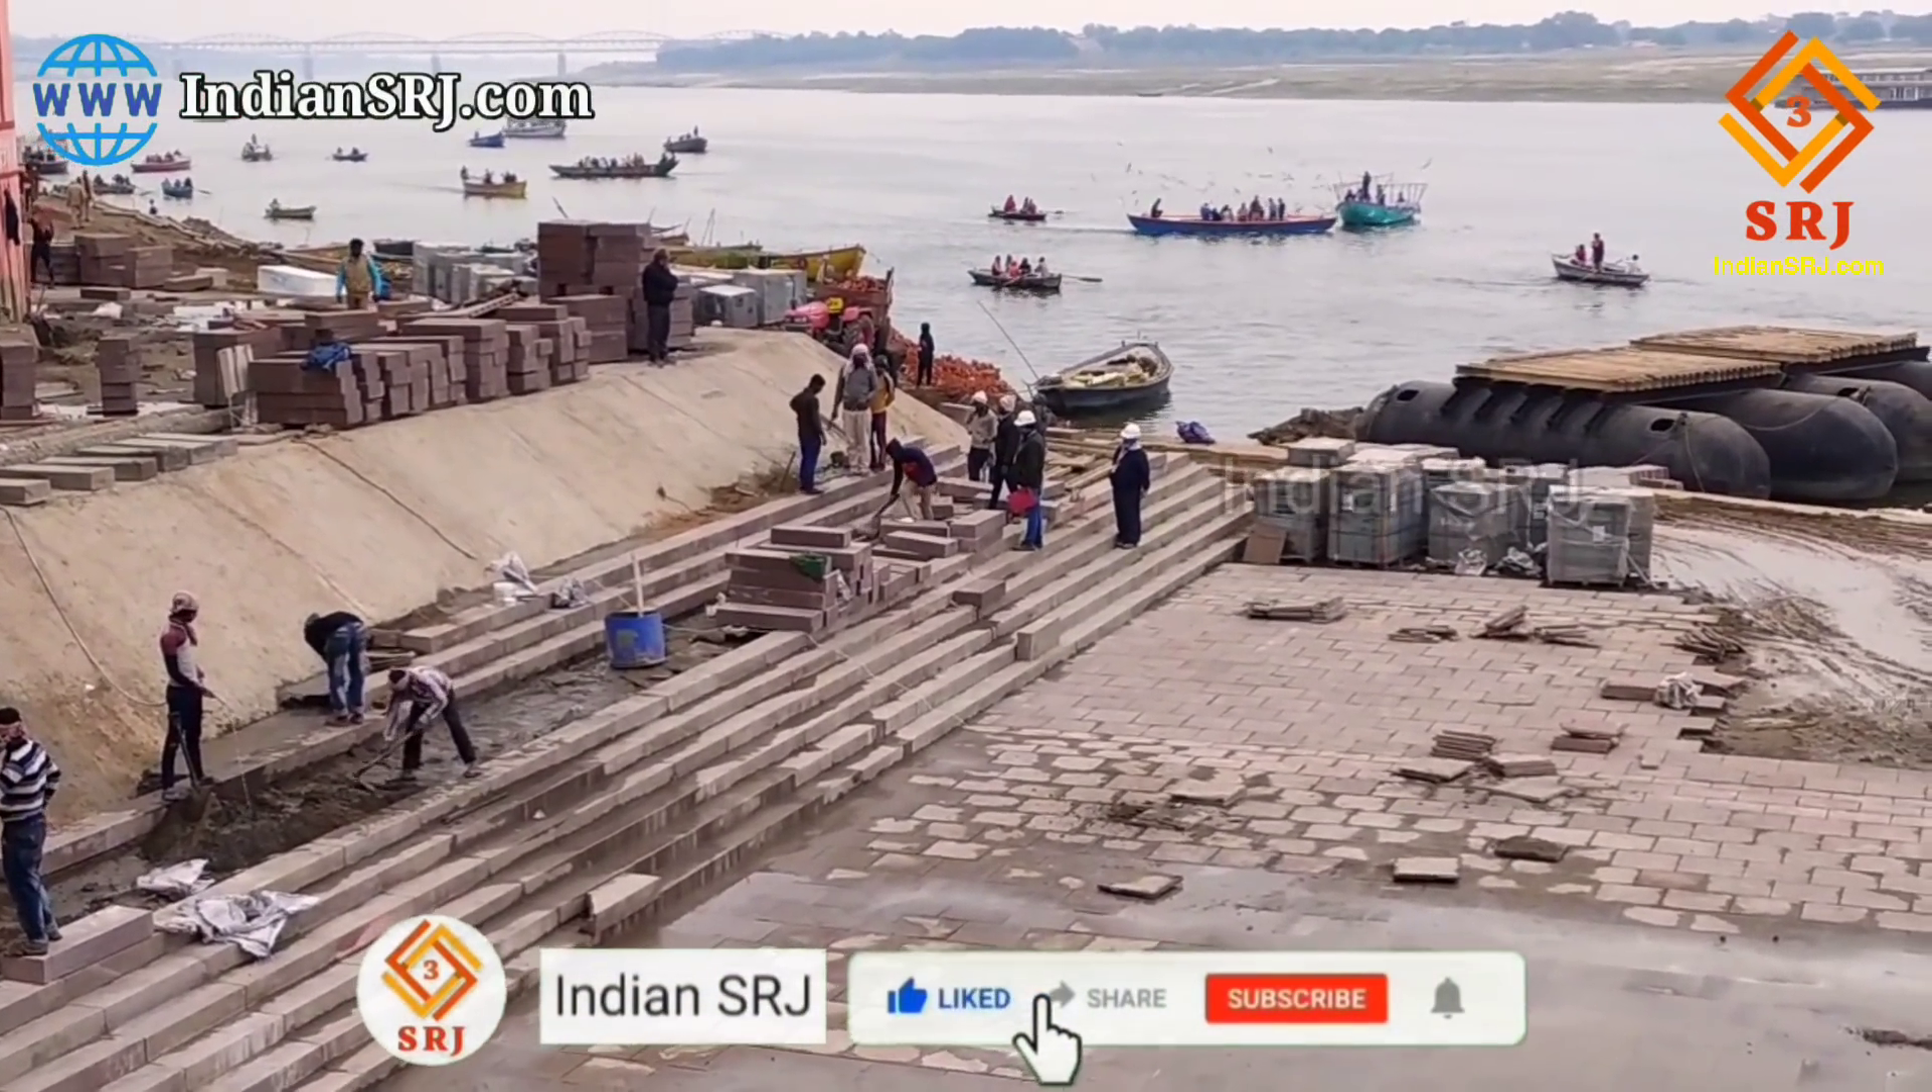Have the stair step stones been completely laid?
No.